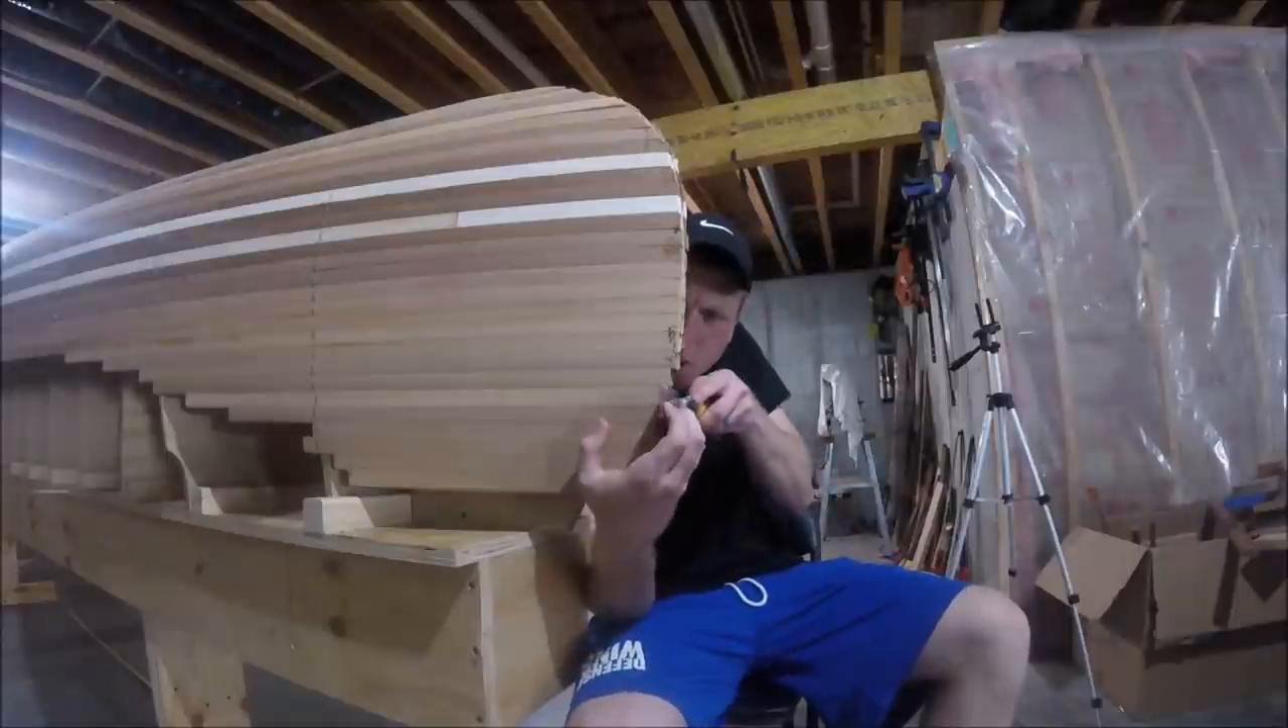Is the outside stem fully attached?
No.